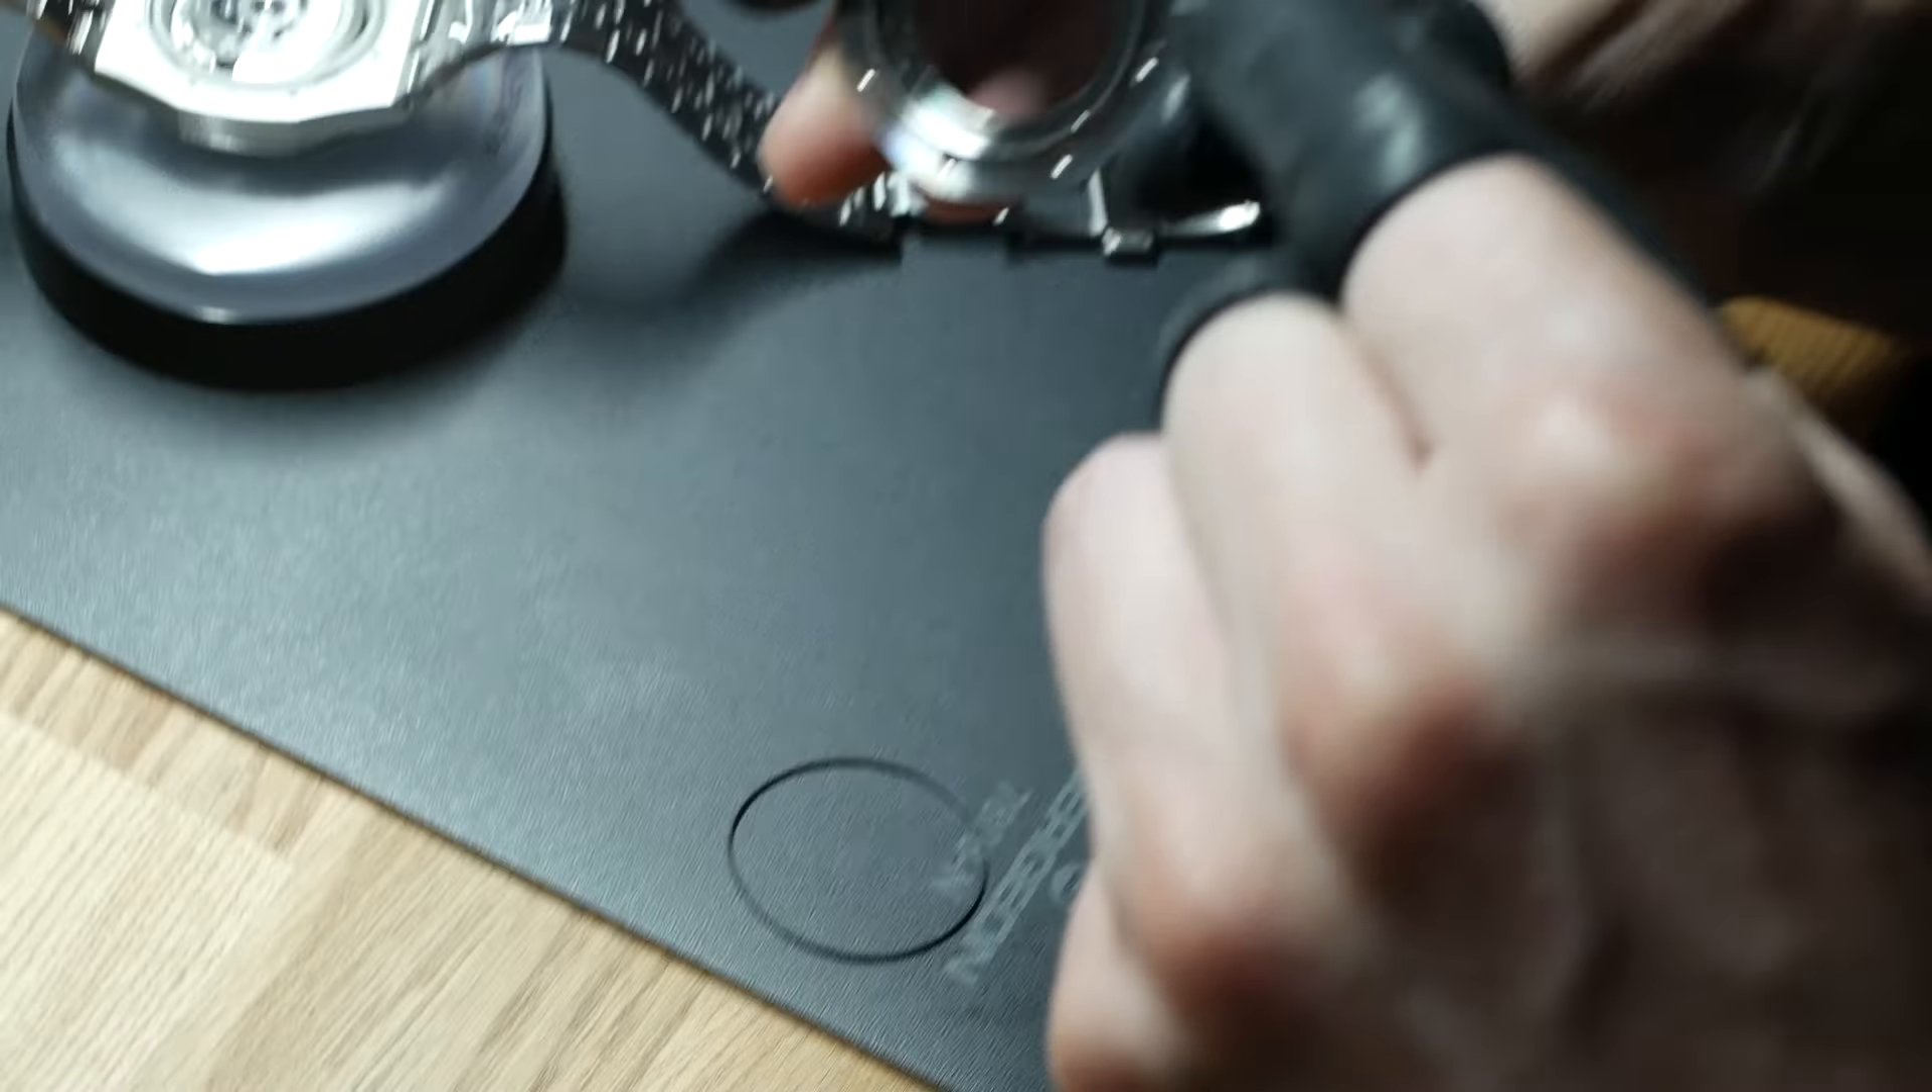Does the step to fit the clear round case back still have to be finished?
Yes.